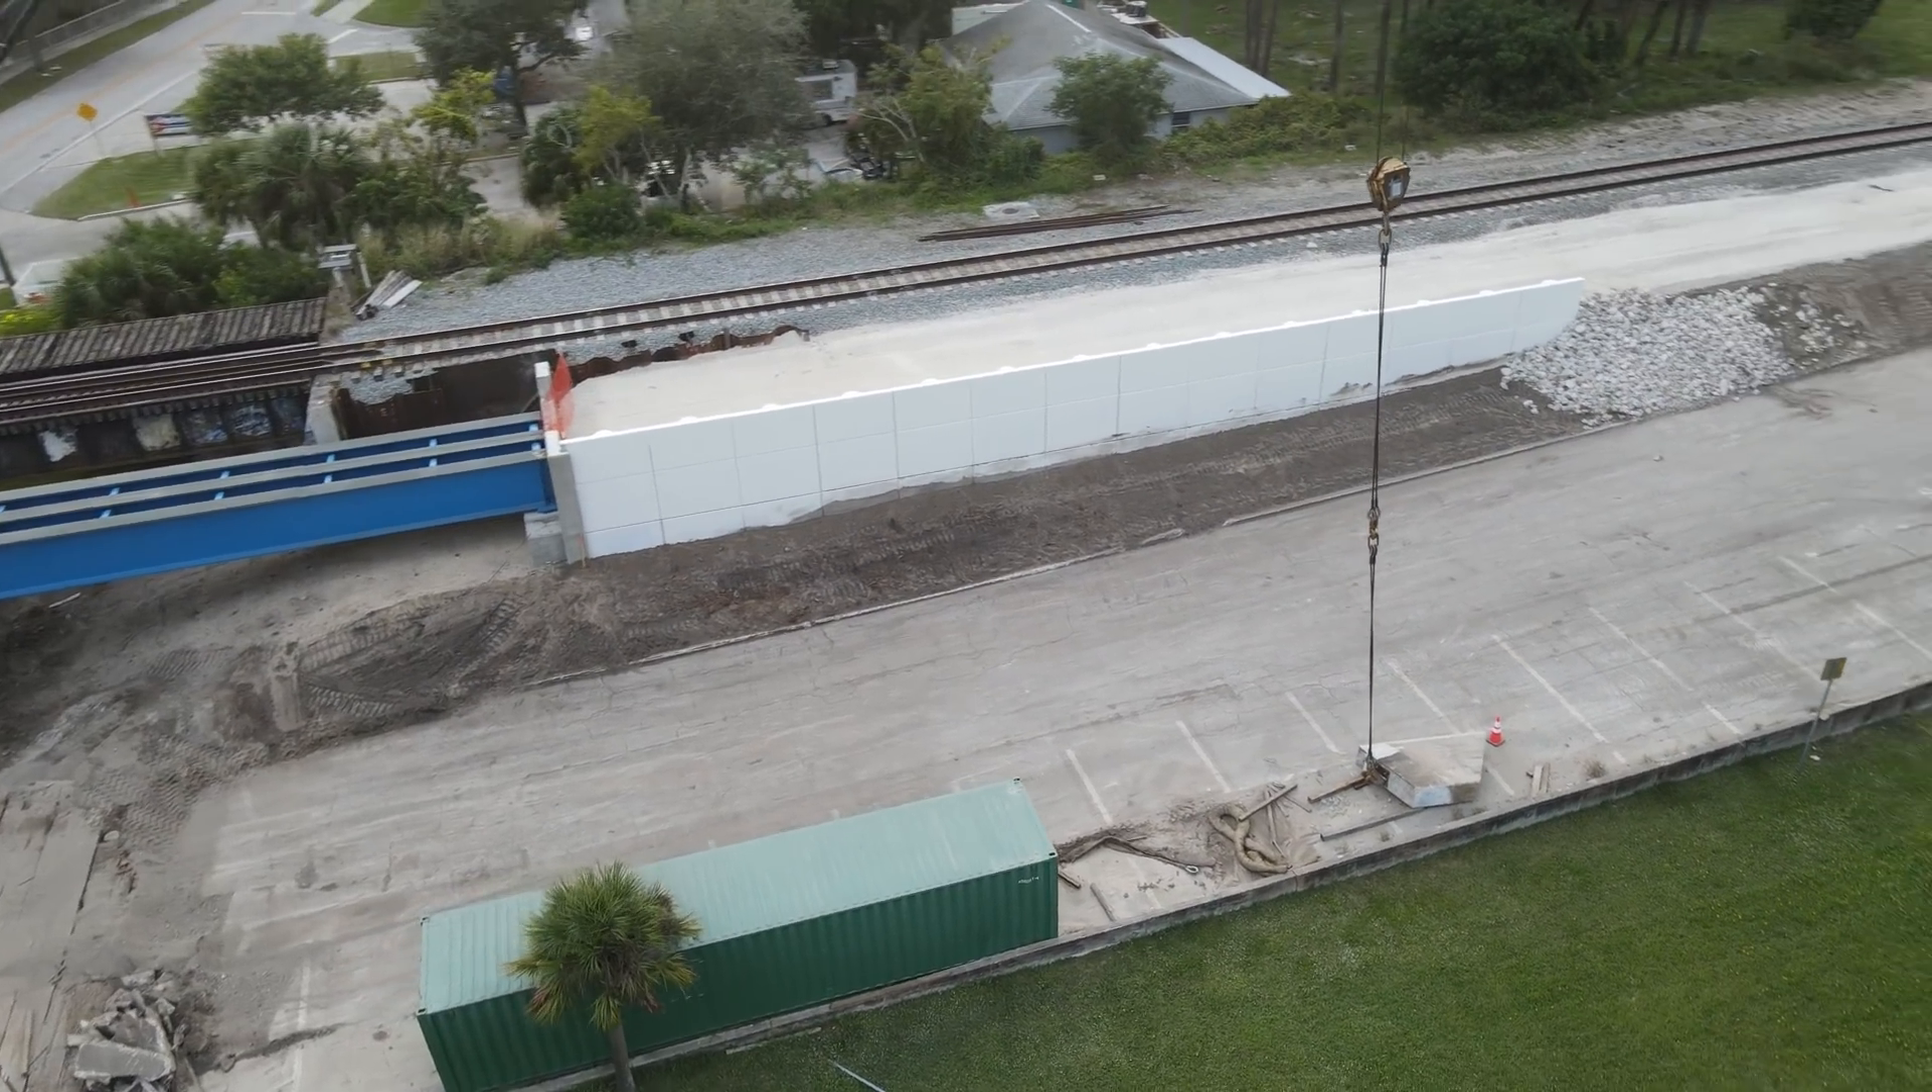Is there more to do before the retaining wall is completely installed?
No.